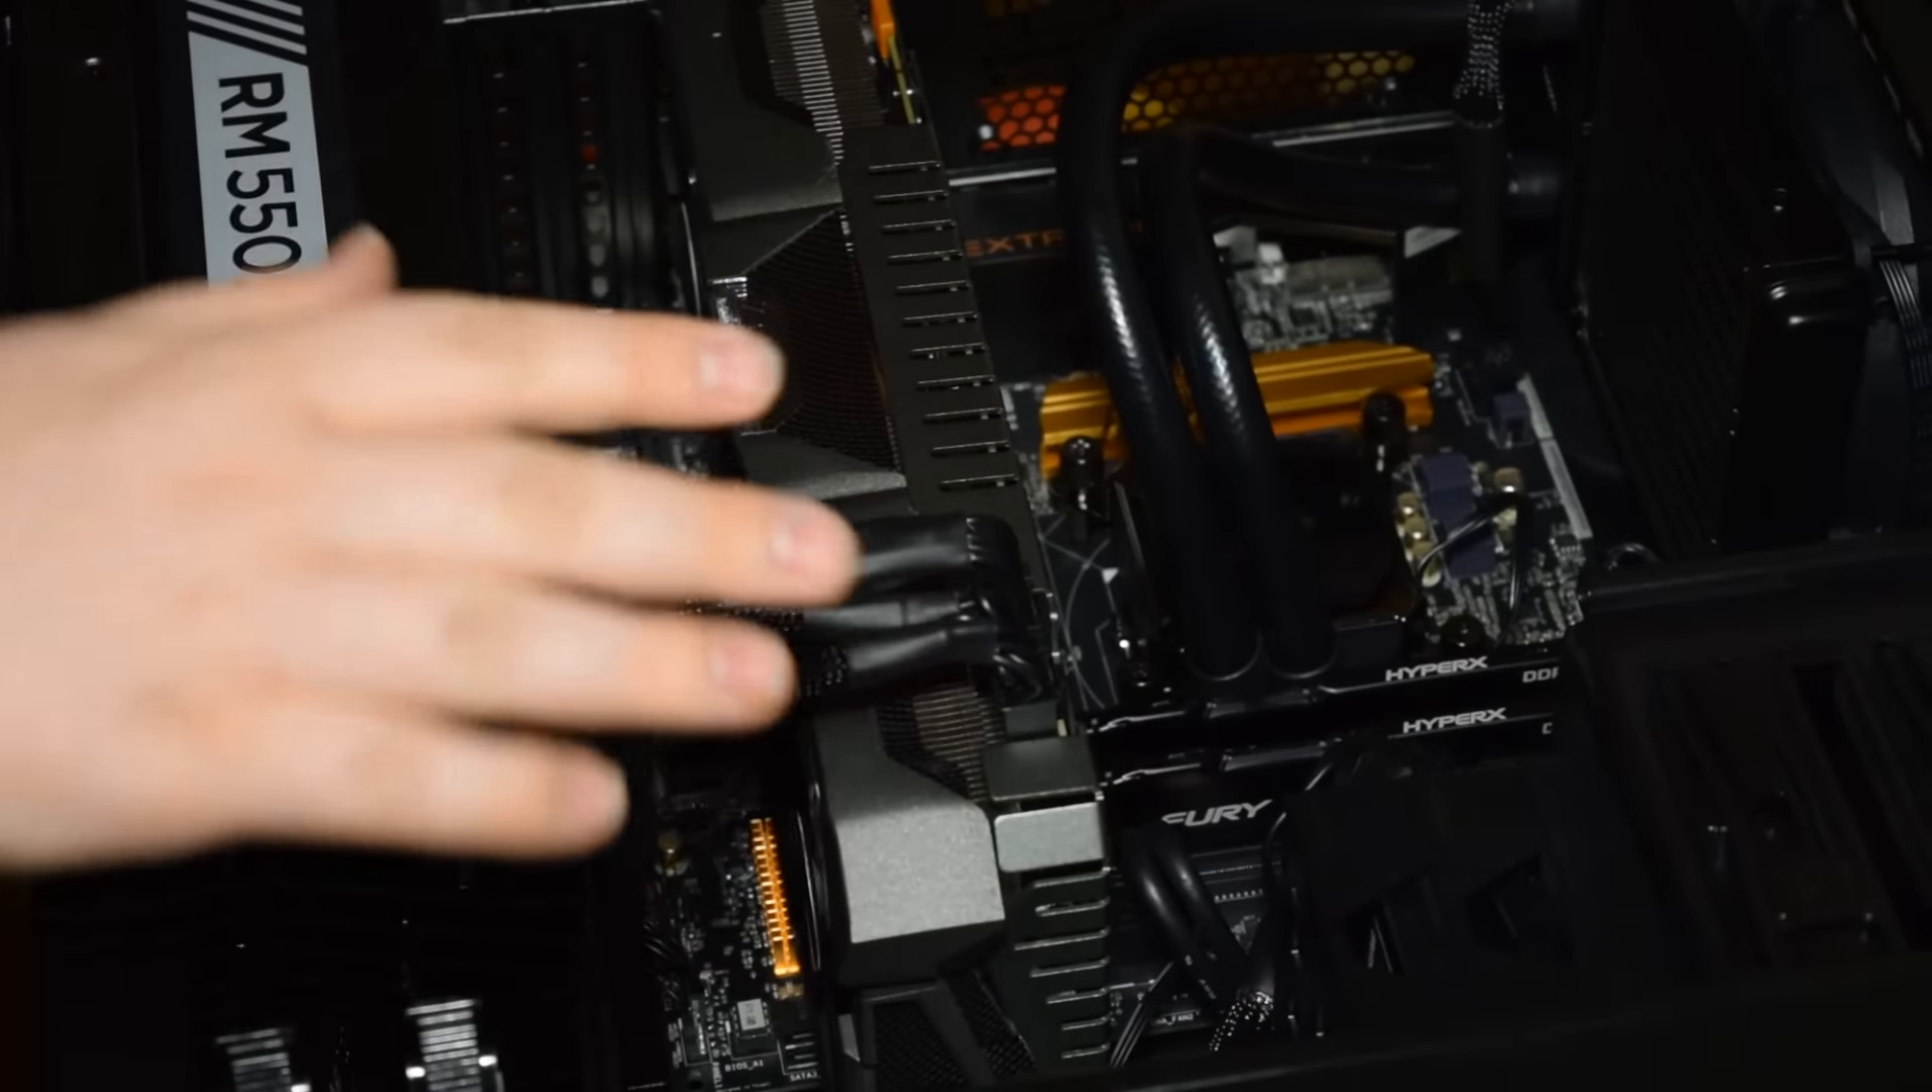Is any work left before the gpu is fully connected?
No.